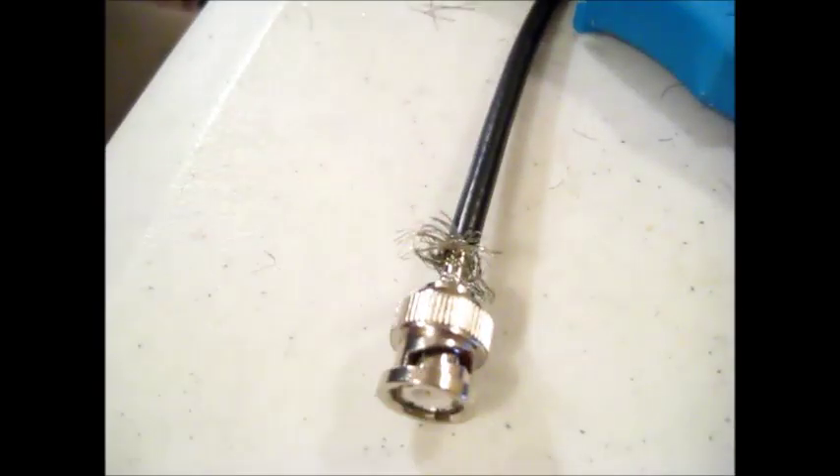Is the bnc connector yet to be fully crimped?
Yes.